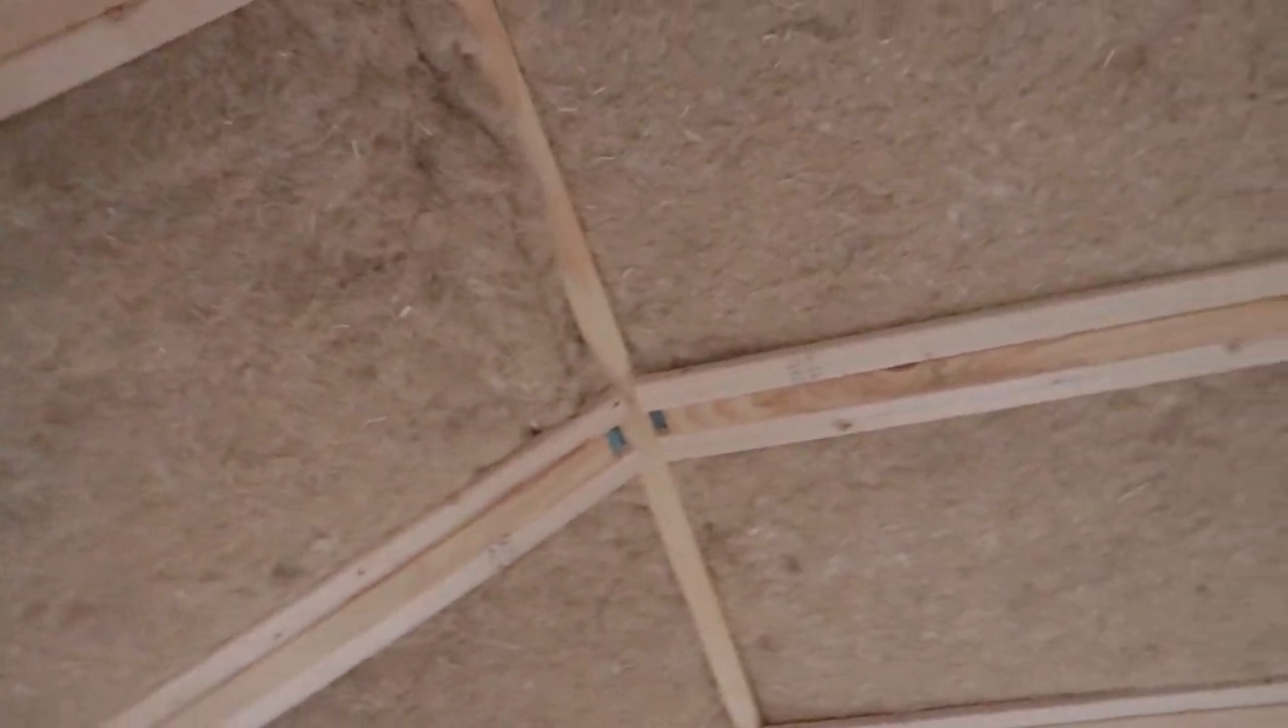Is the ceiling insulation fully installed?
Yes.